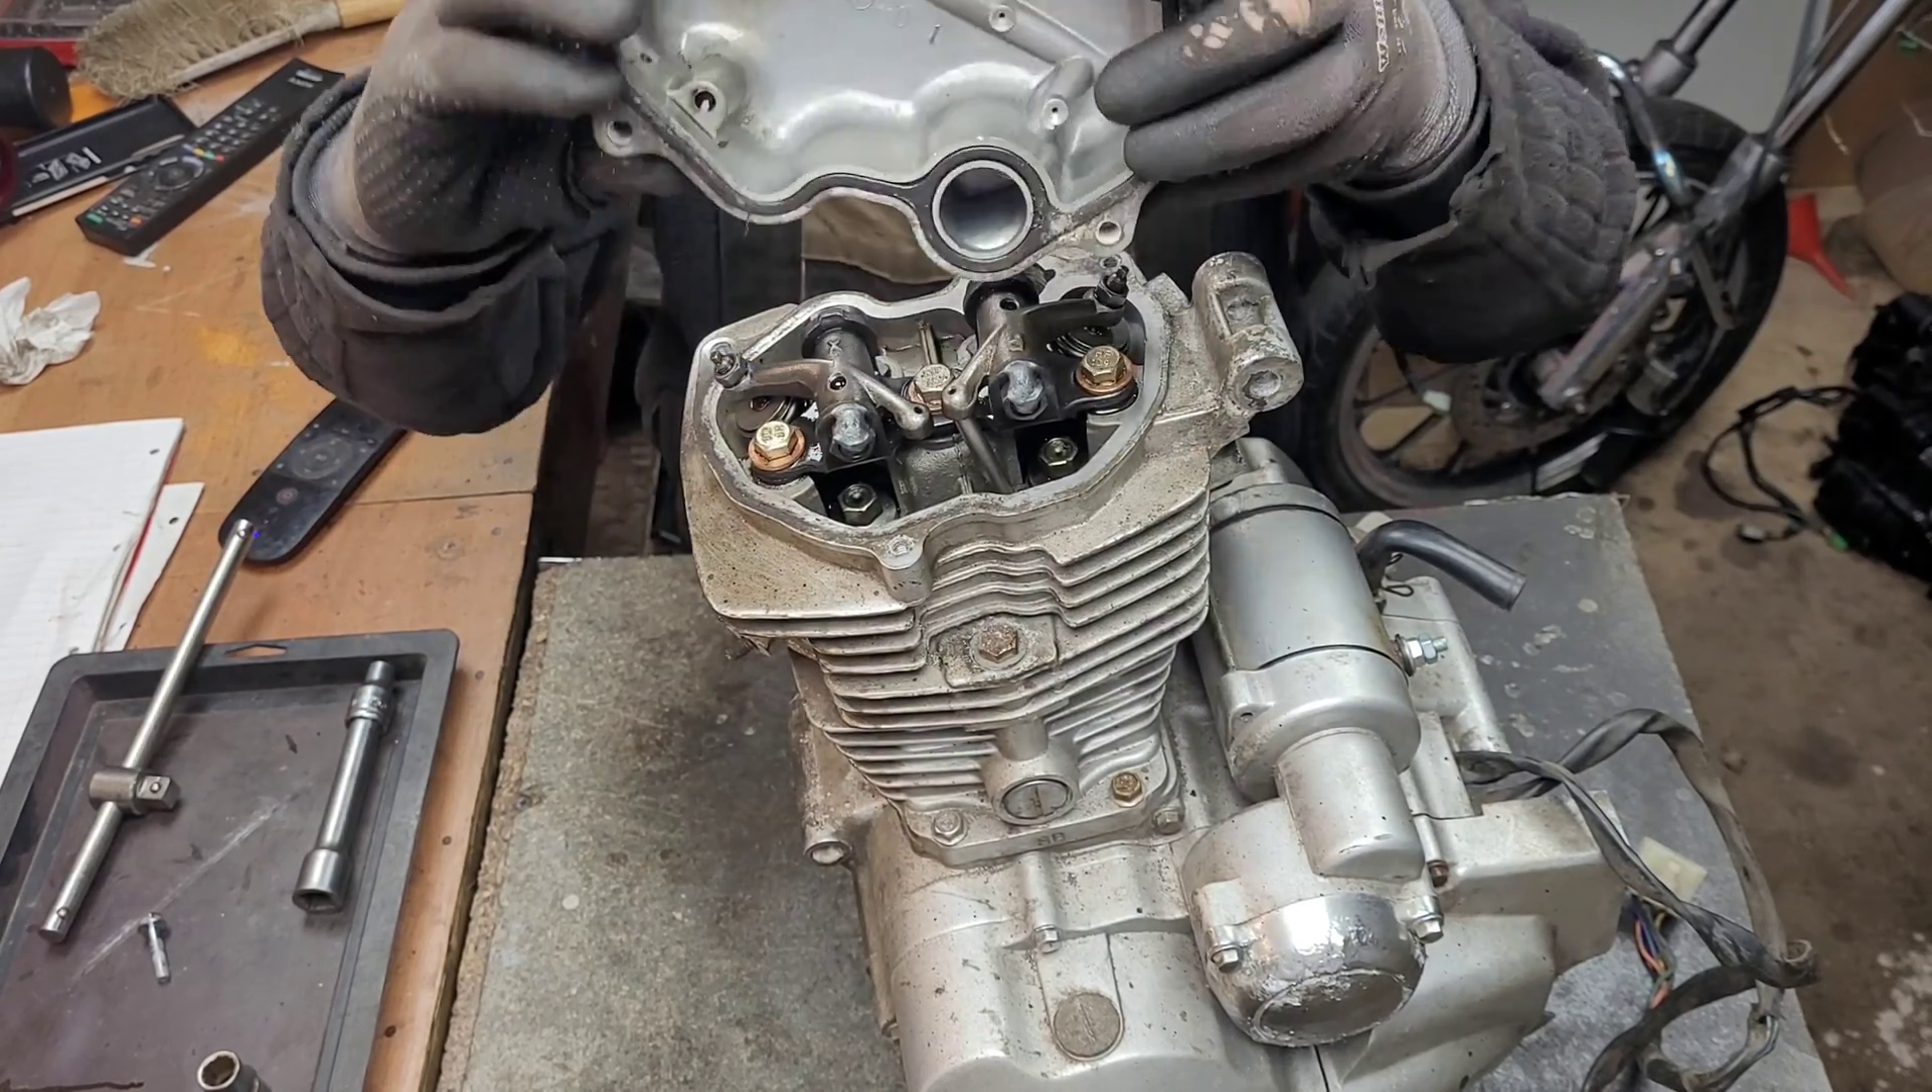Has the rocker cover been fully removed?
Yes.